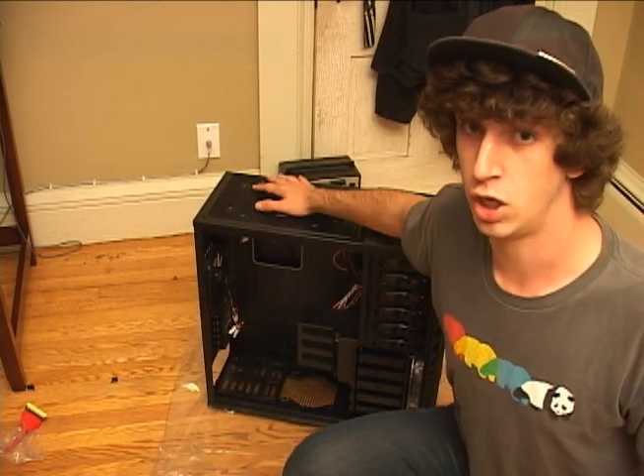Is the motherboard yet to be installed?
Yes.